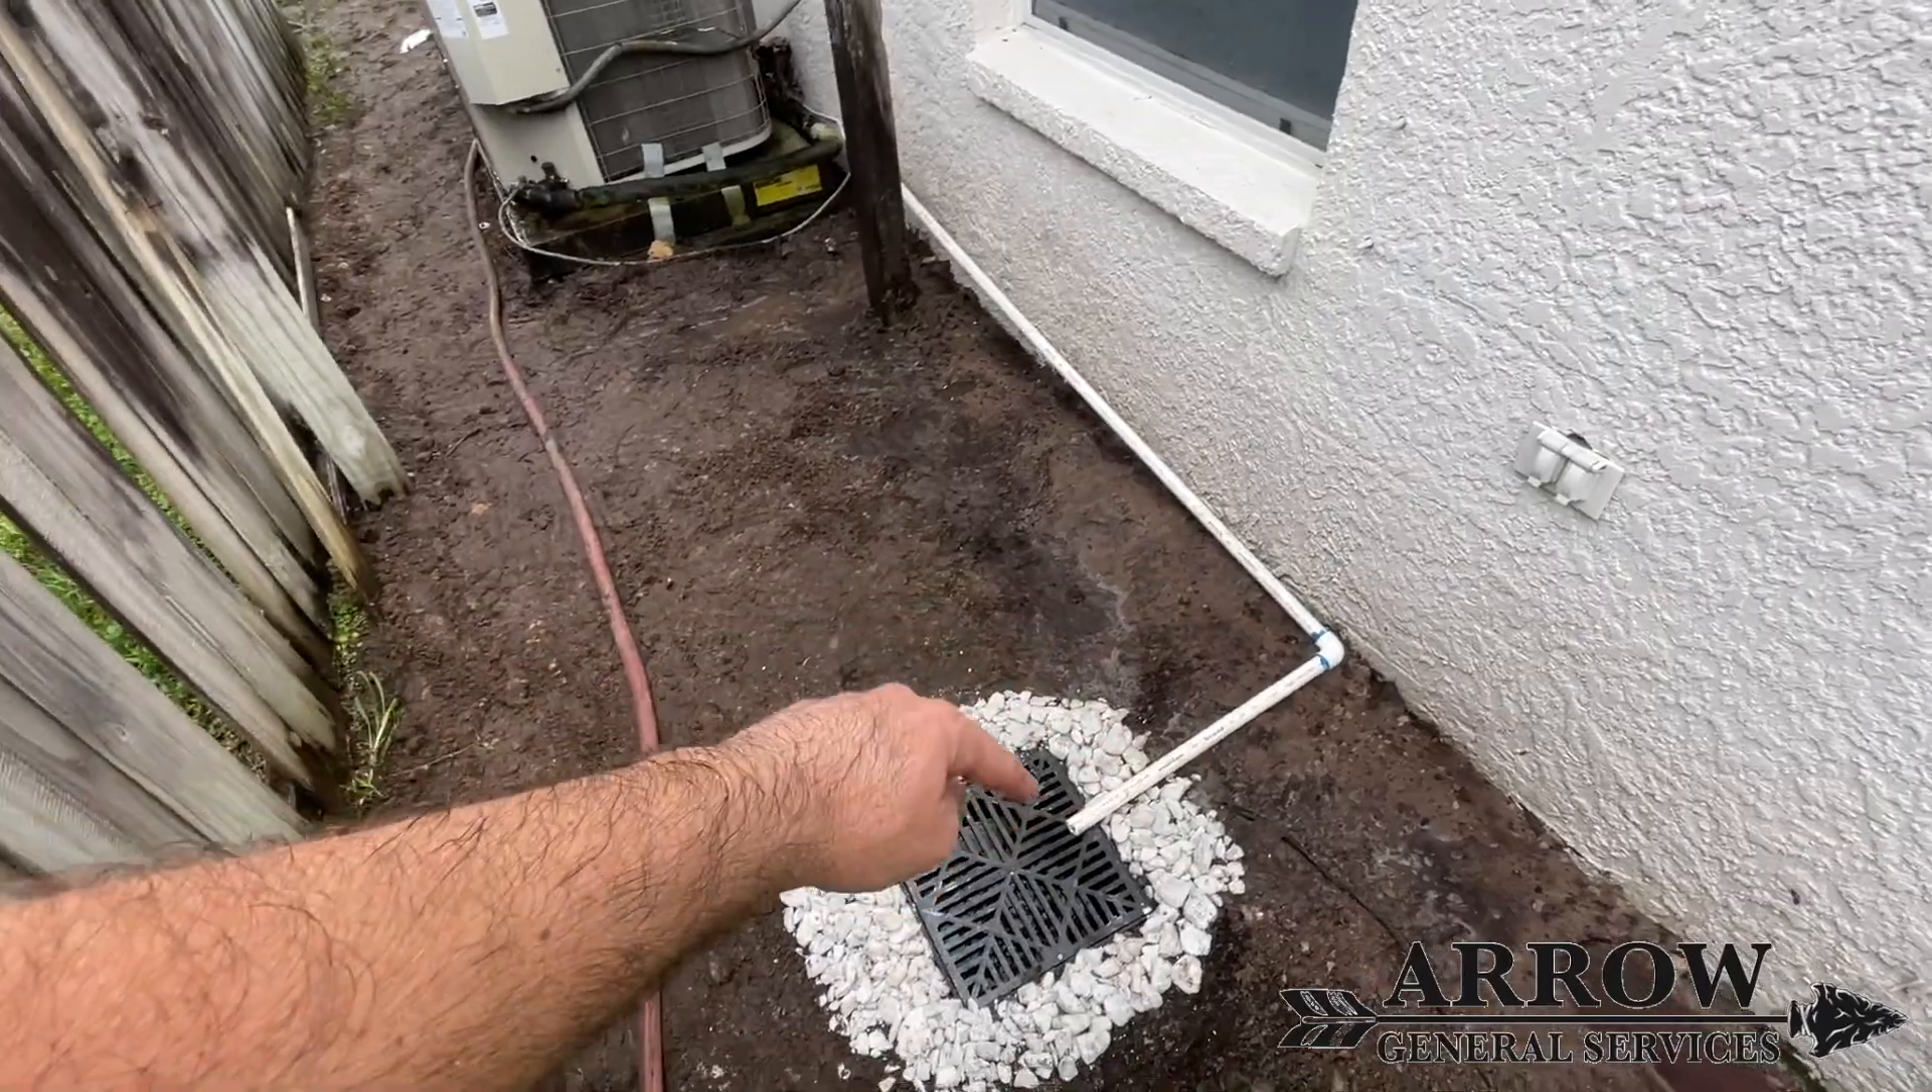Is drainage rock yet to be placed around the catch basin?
No.